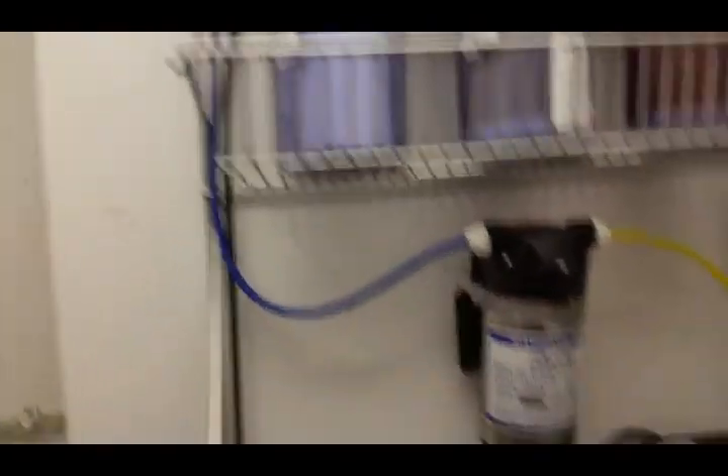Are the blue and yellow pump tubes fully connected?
Yes.